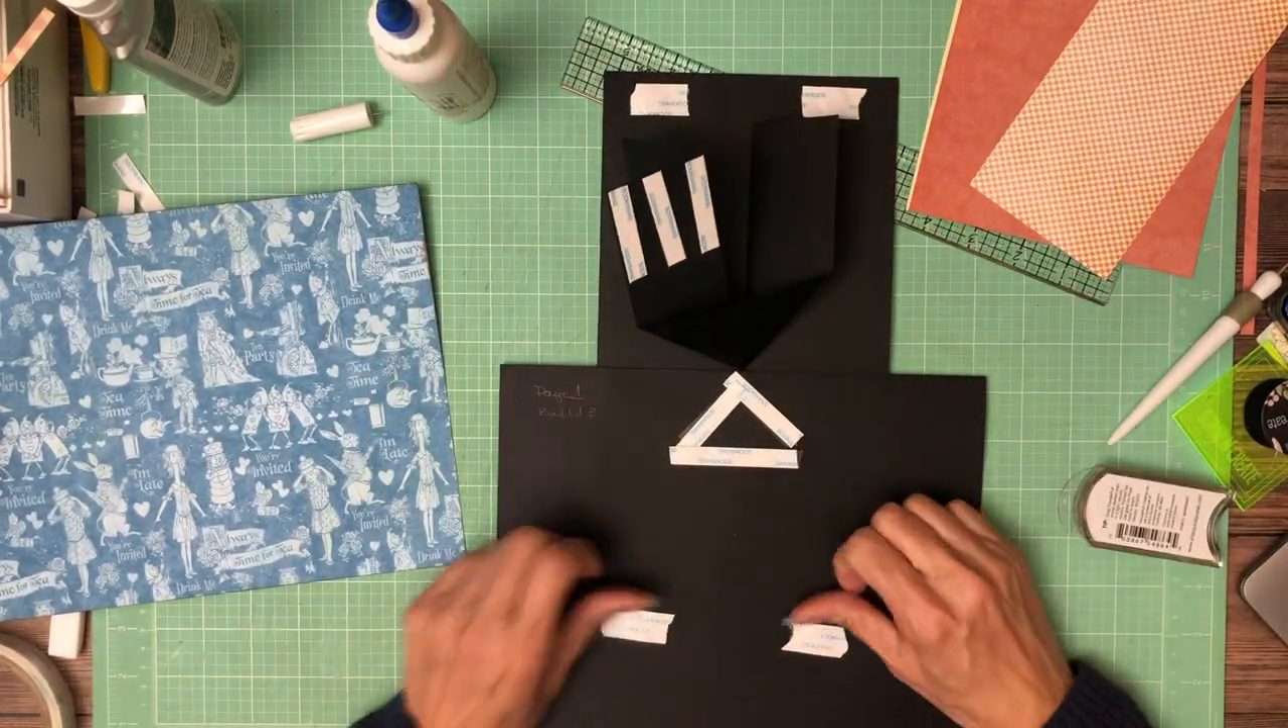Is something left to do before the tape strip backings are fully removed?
Yes.